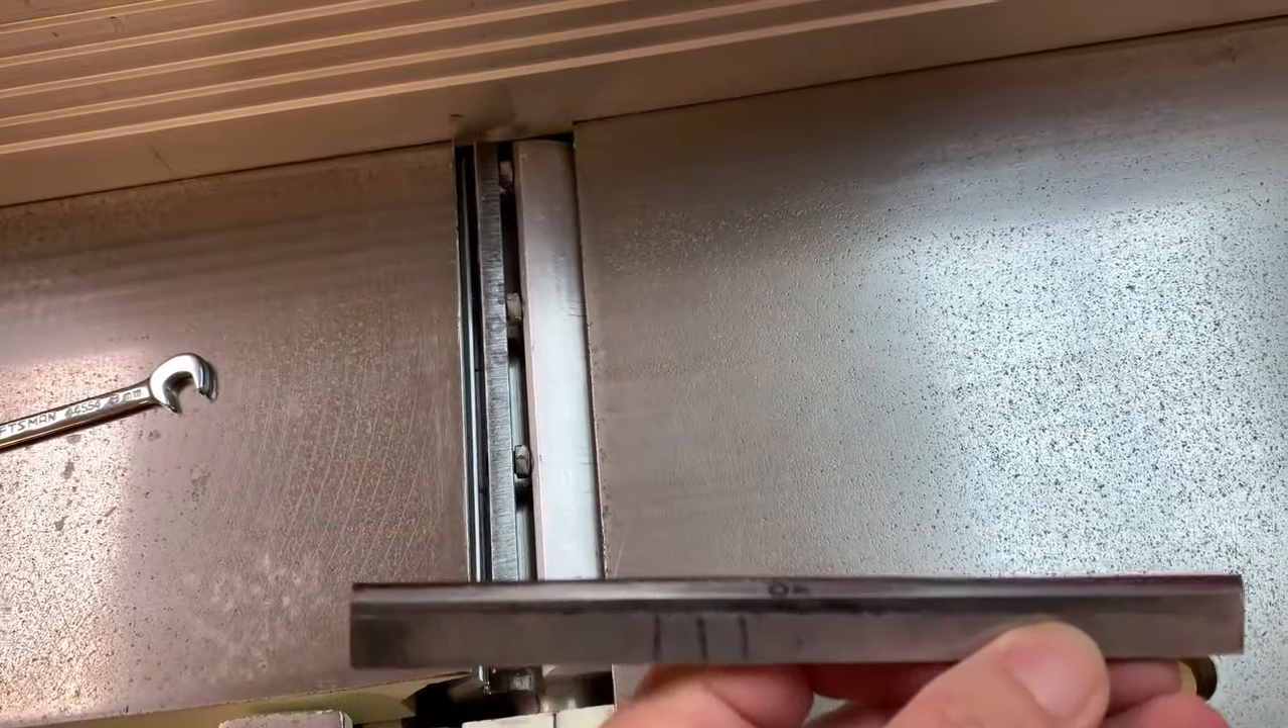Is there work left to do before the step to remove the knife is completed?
No.